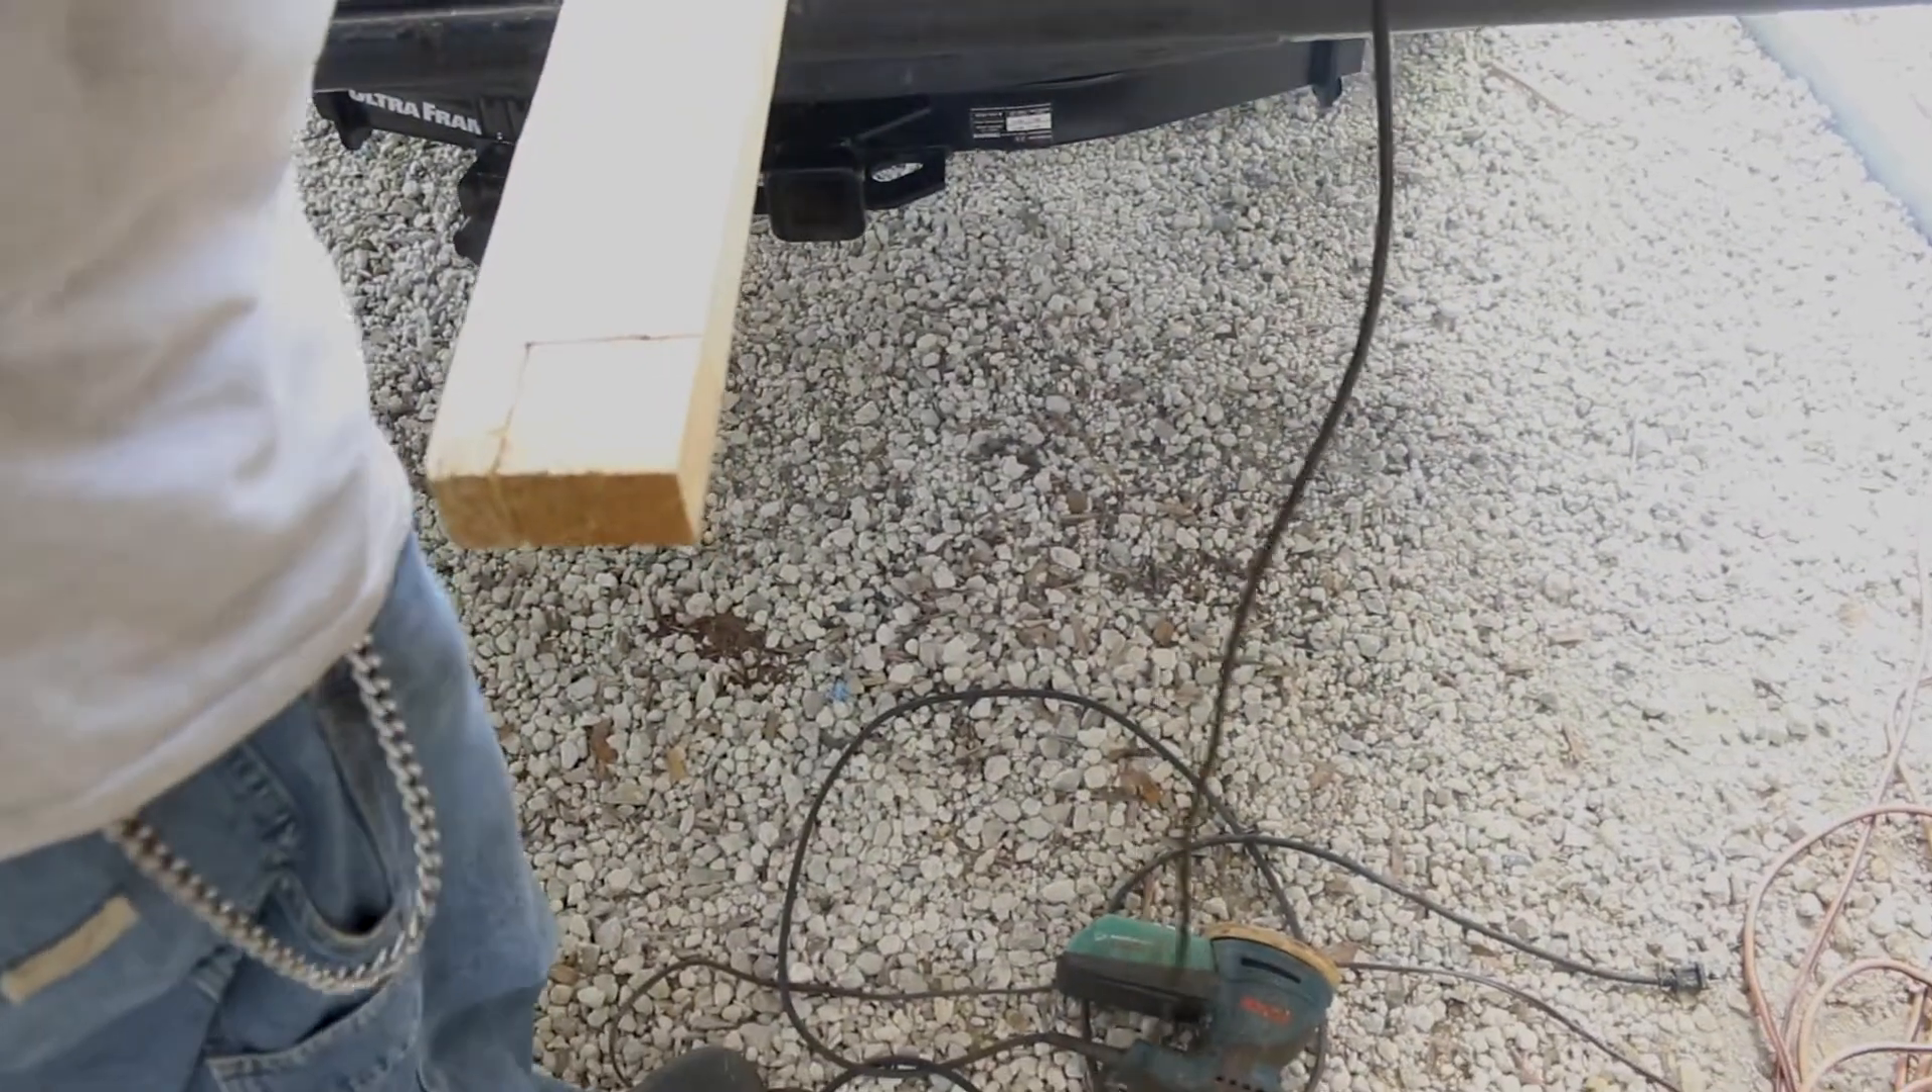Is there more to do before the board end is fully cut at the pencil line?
Yes.